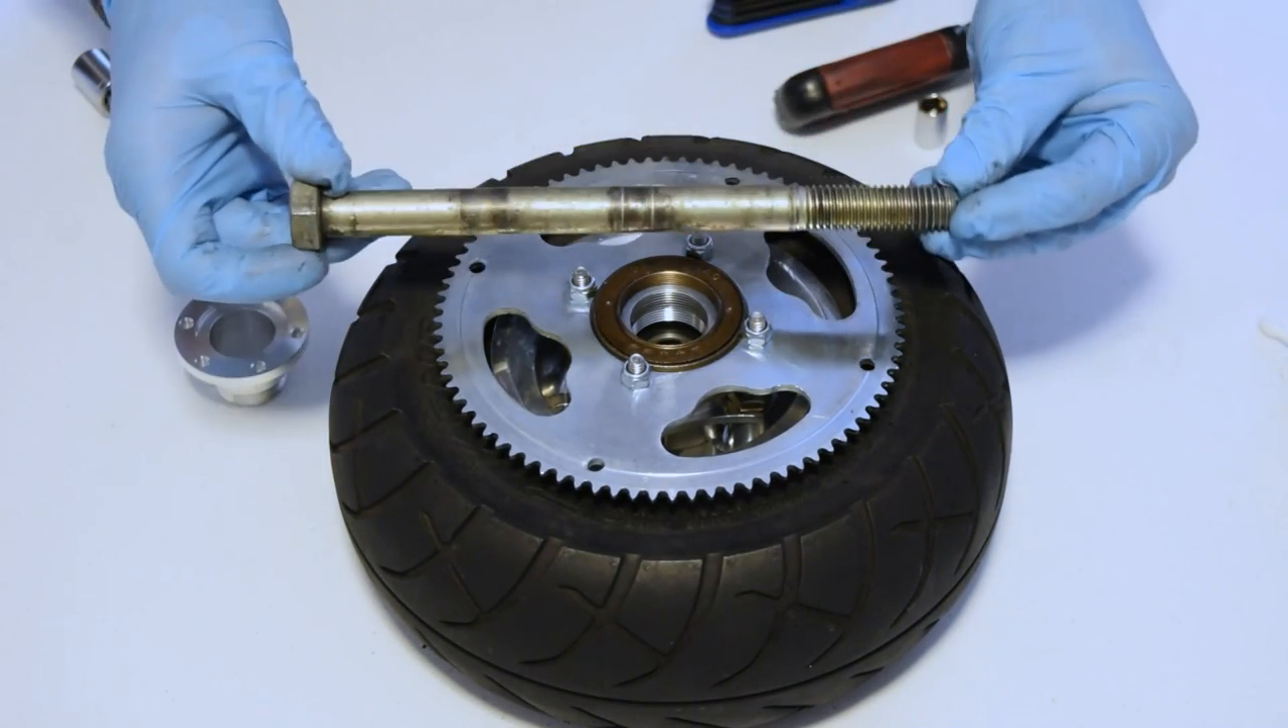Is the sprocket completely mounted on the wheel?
Yes.